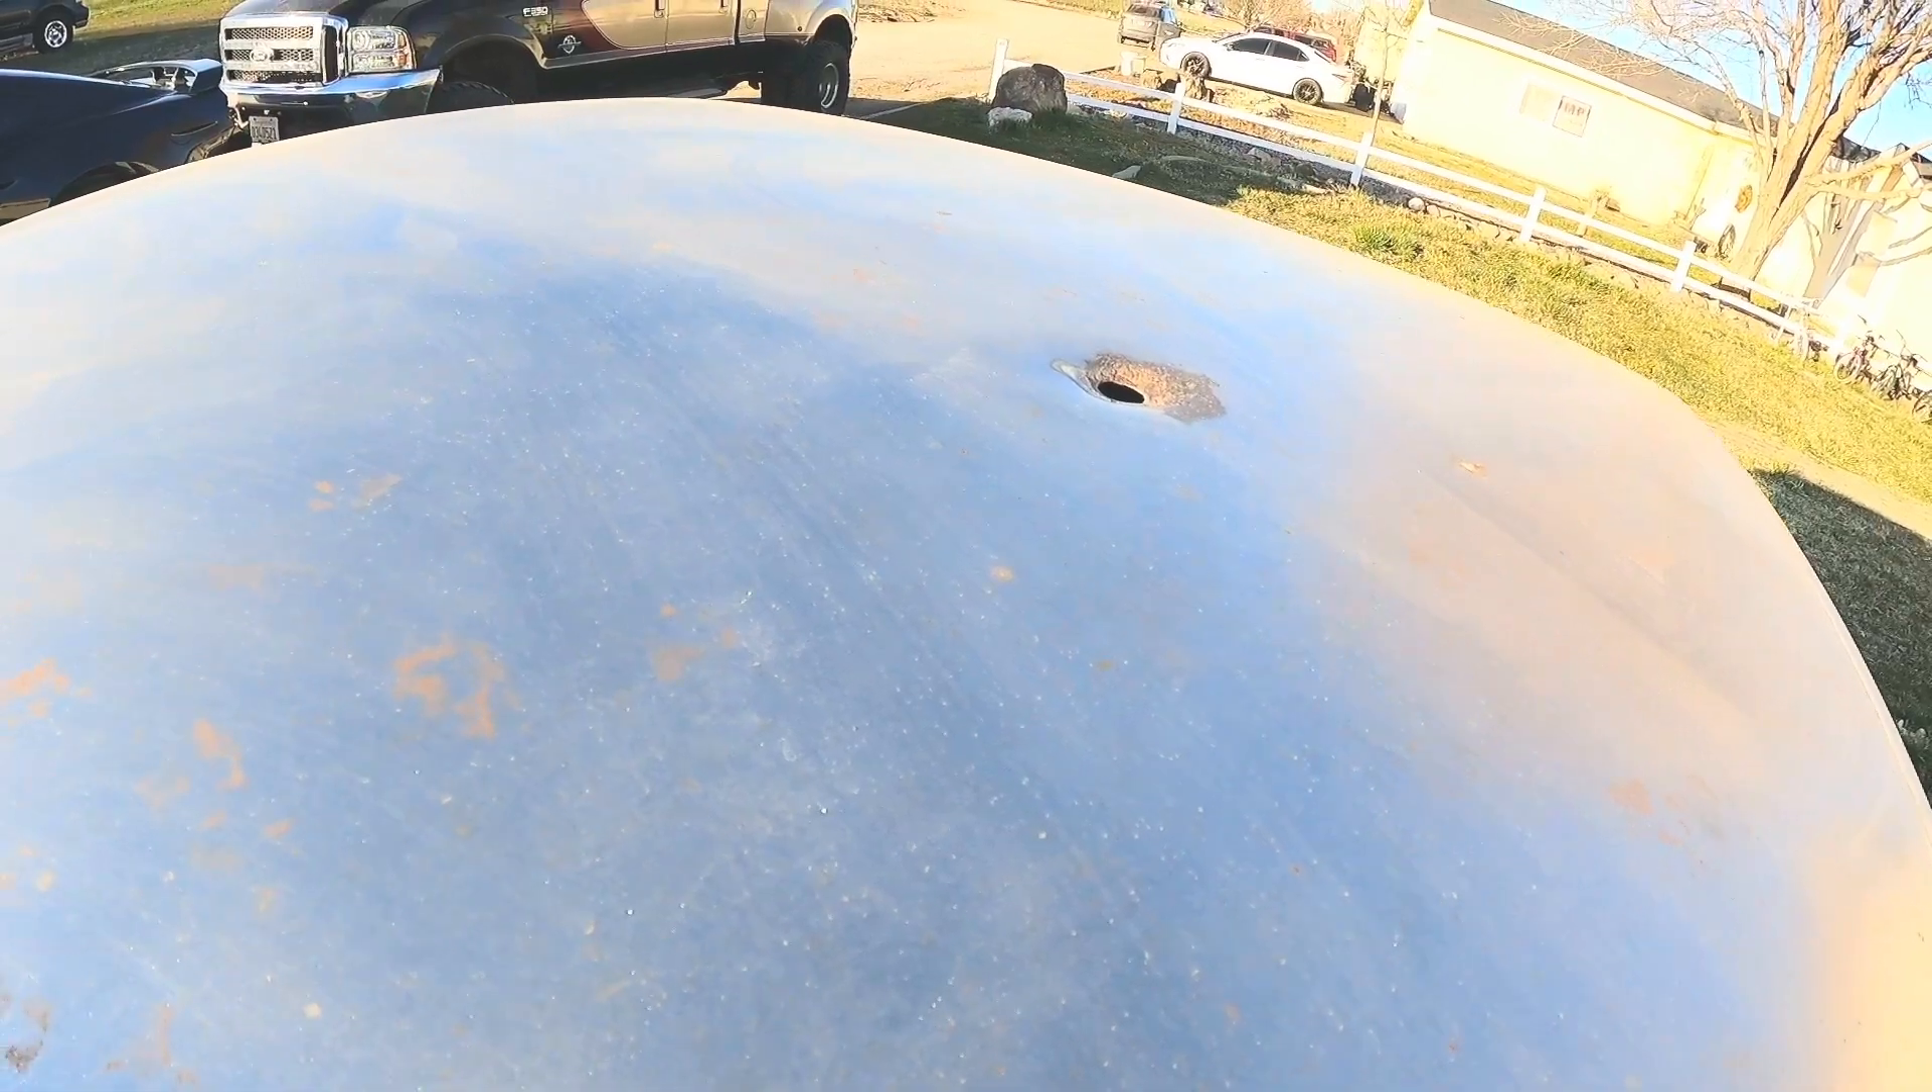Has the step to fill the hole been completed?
No.